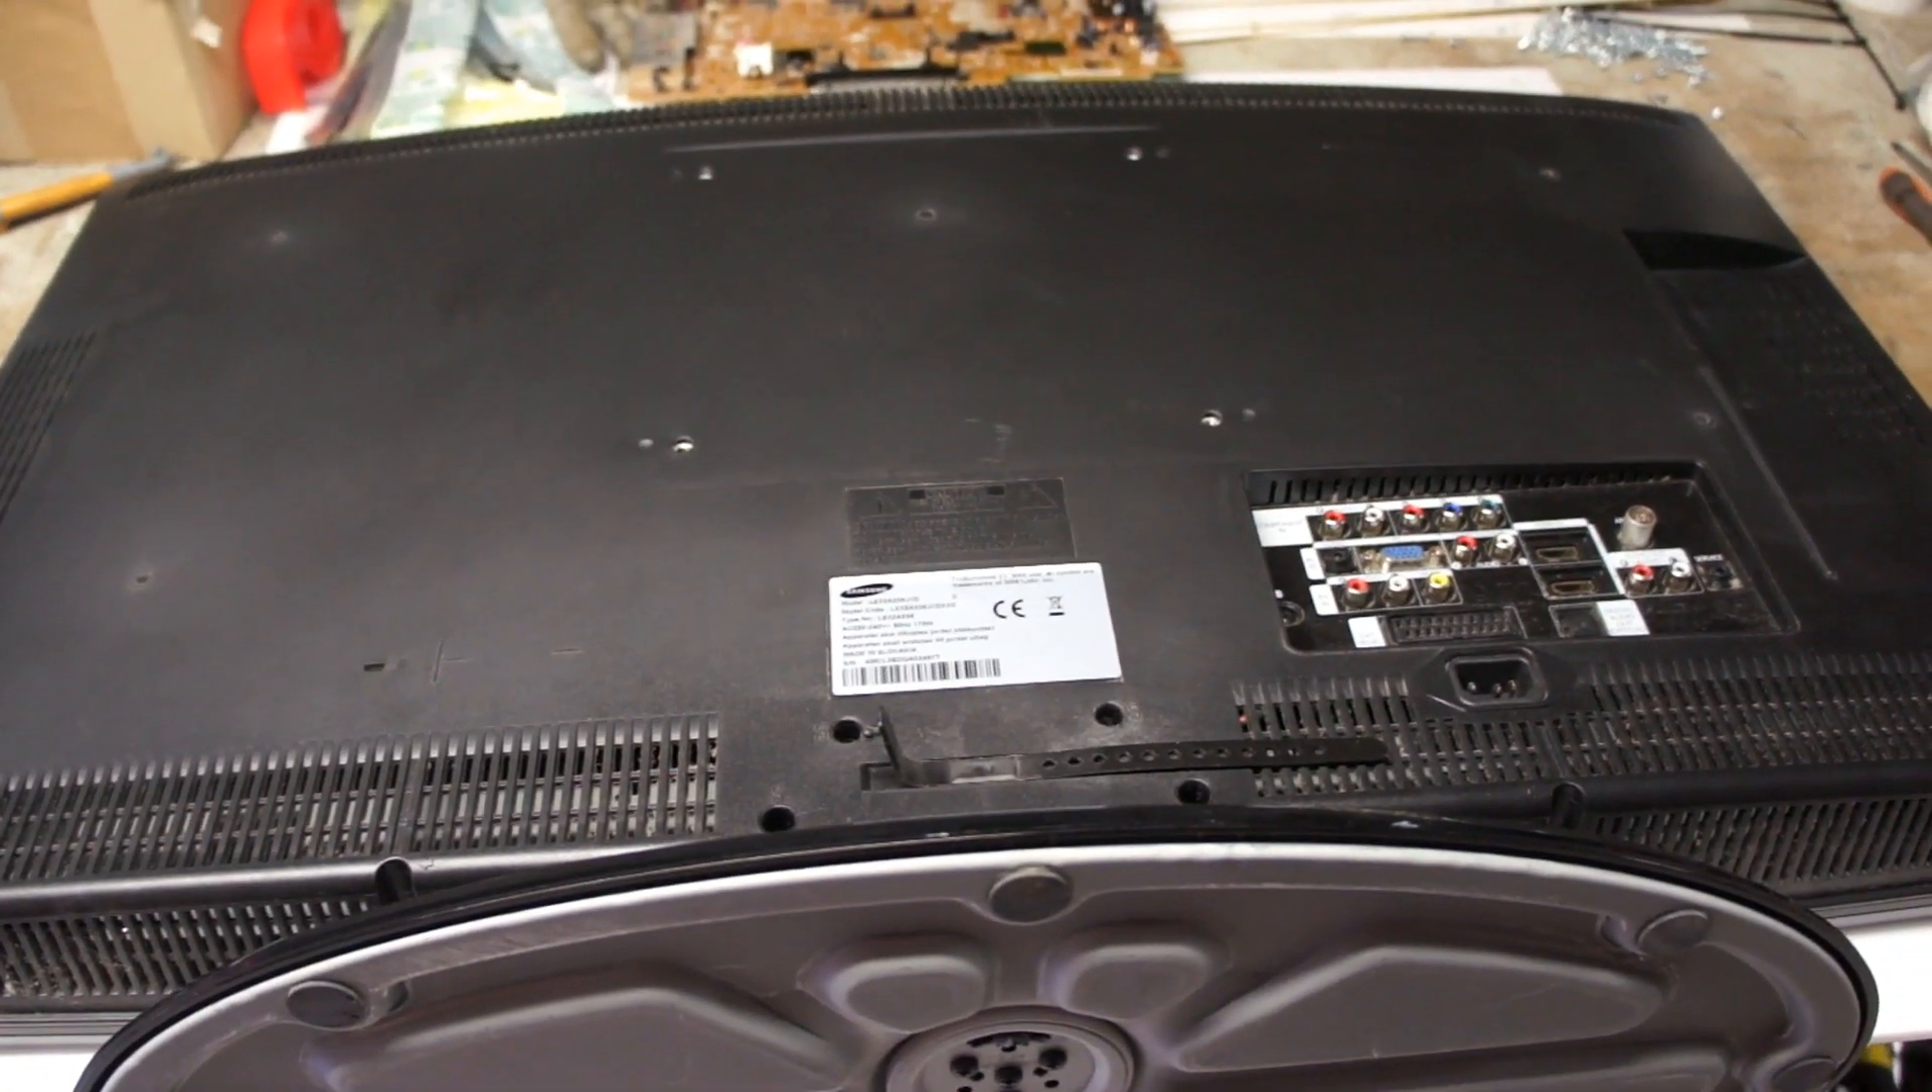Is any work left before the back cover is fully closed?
No.